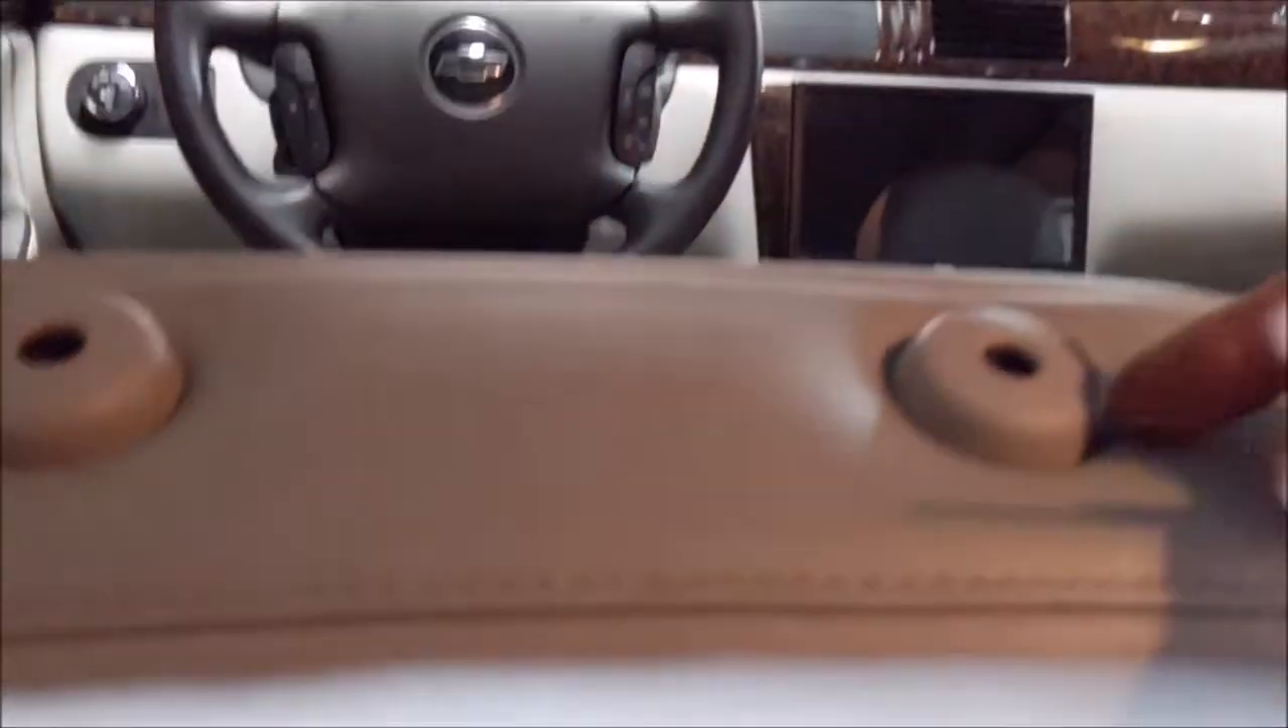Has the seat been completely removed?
No.